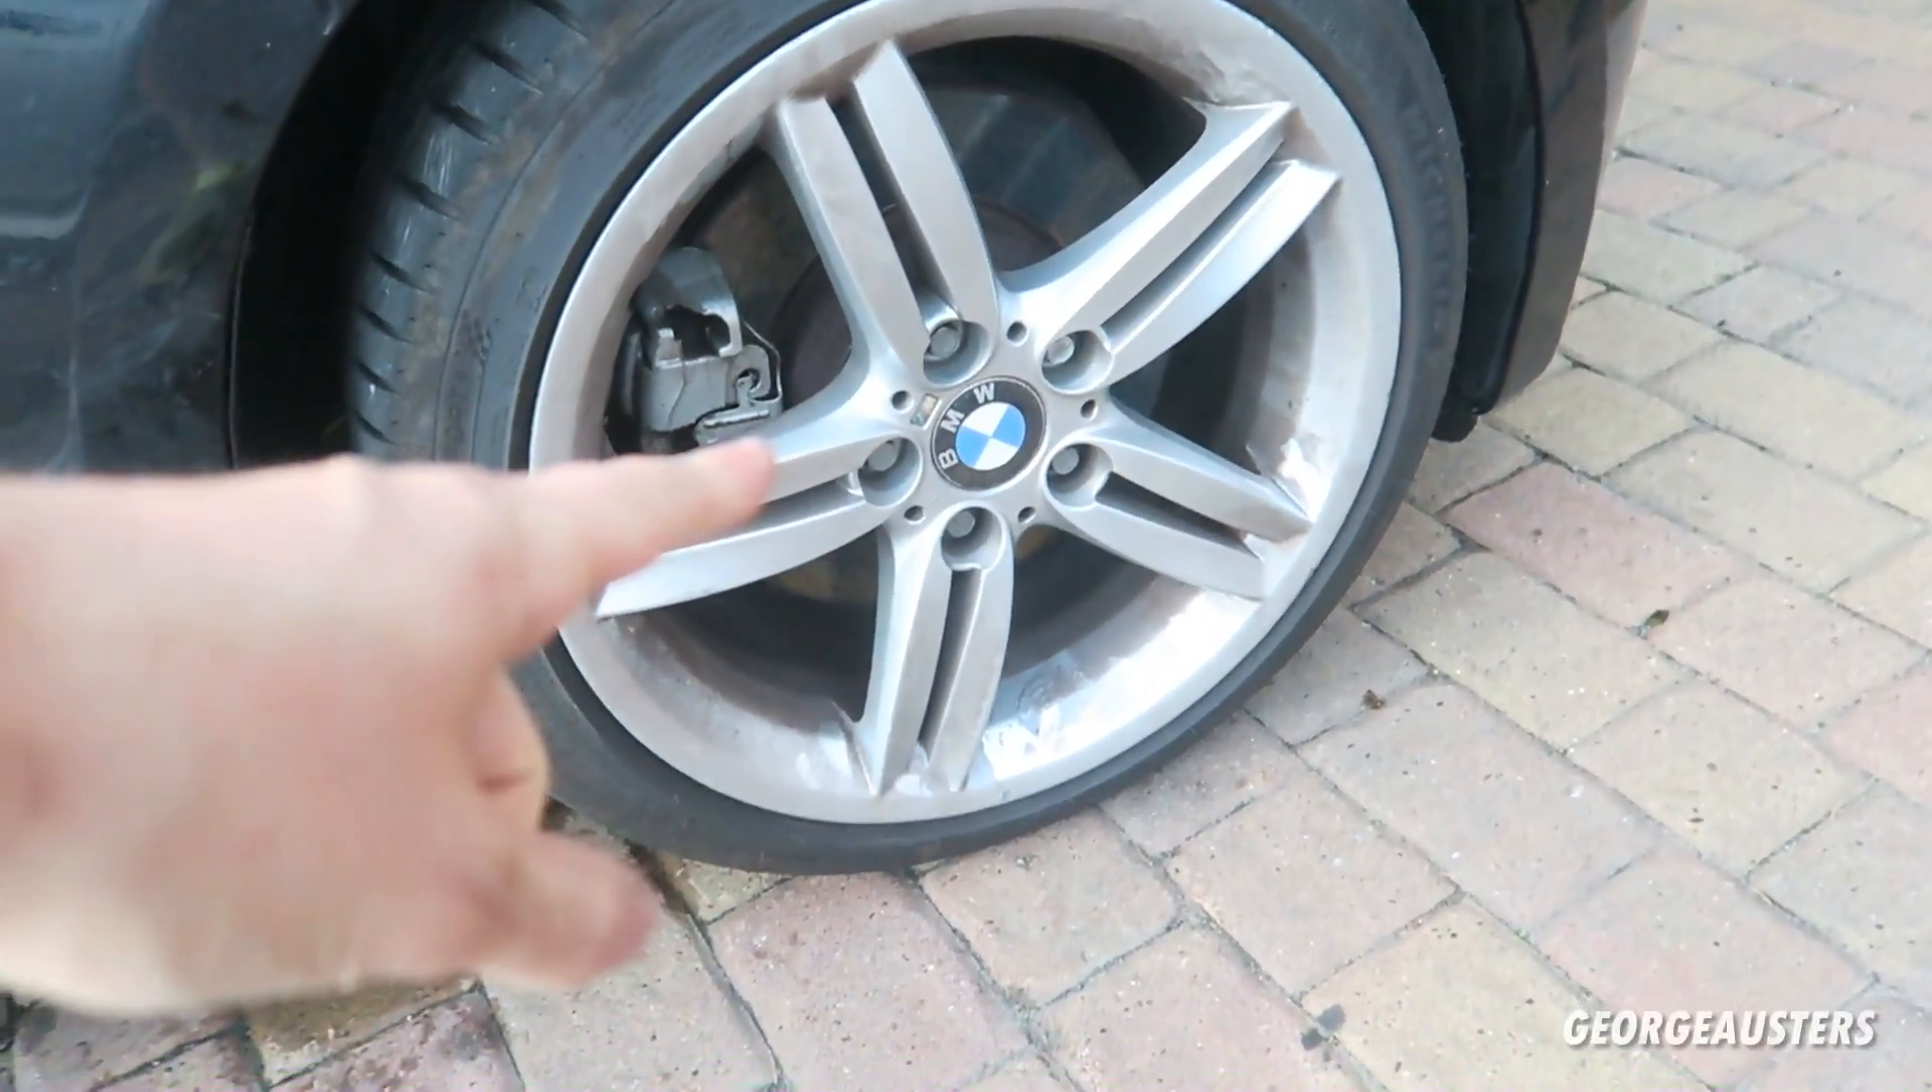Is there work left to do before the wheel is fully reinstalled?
No.